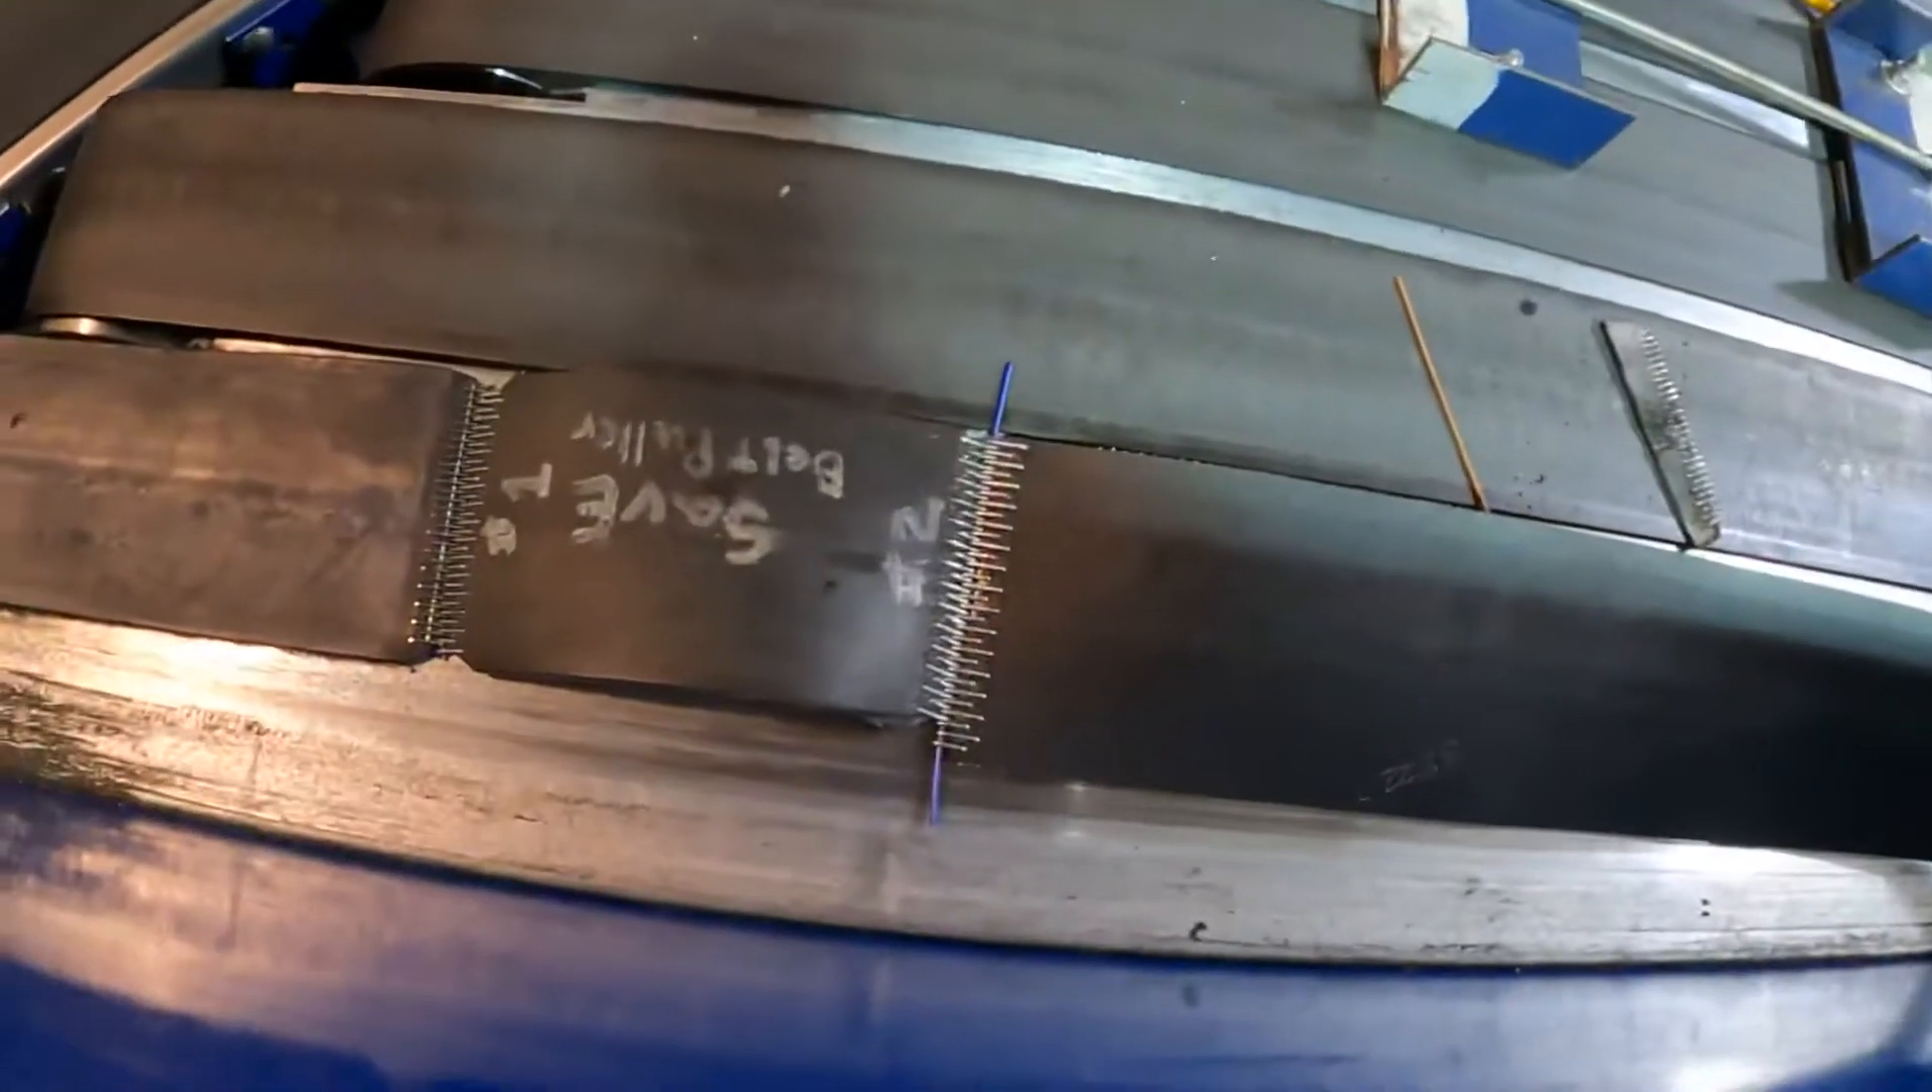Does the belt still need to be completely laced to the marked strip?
No.